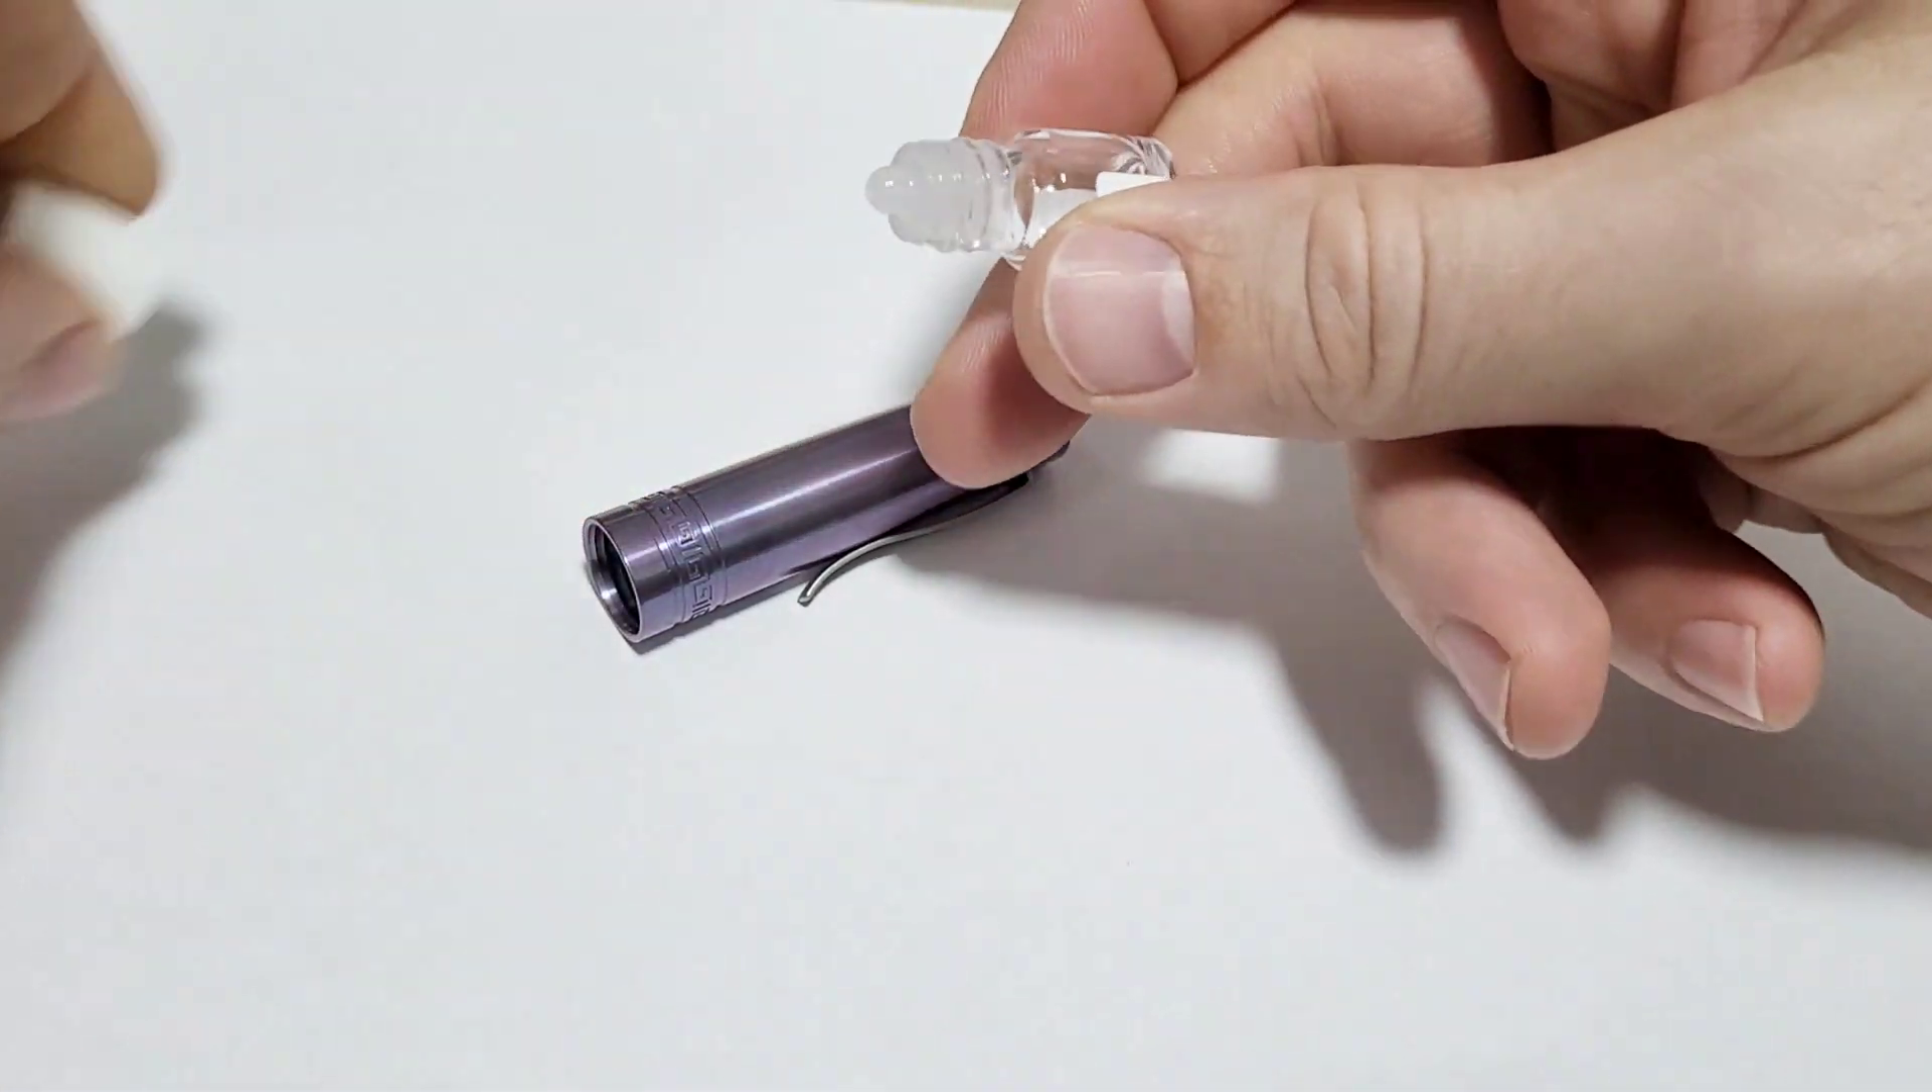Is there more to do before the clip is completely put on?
No.